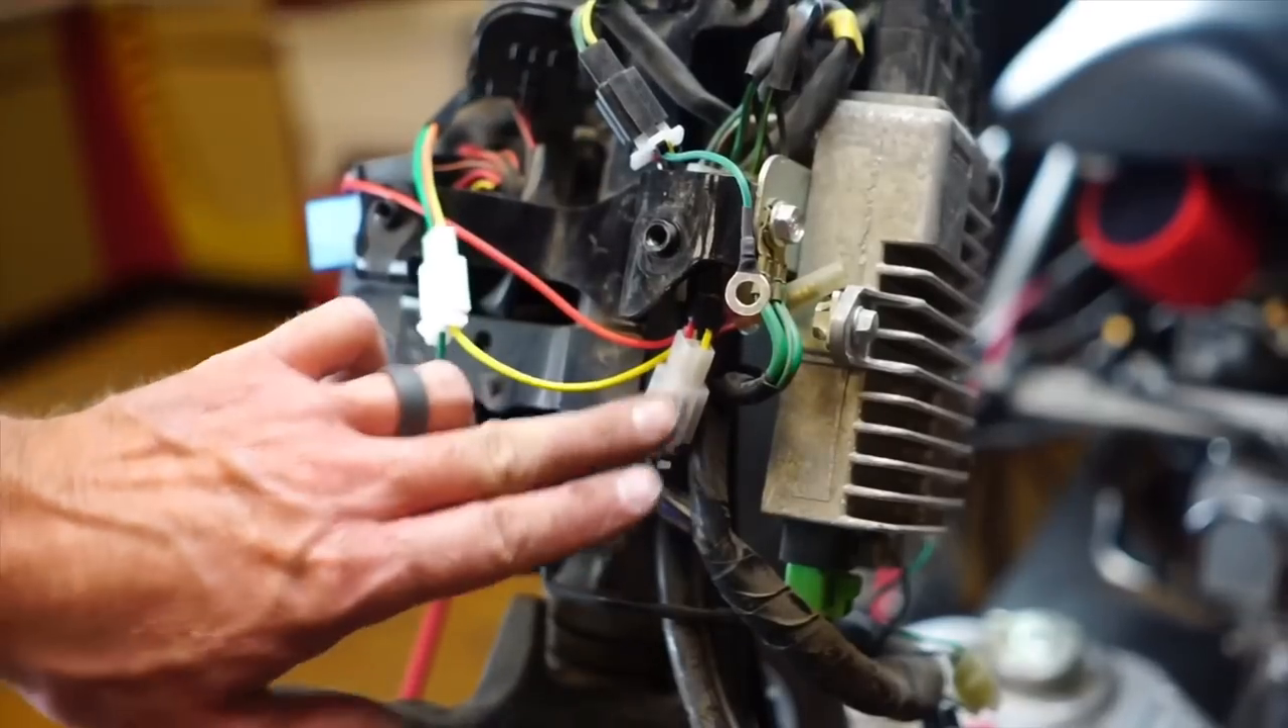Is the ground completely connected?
No.